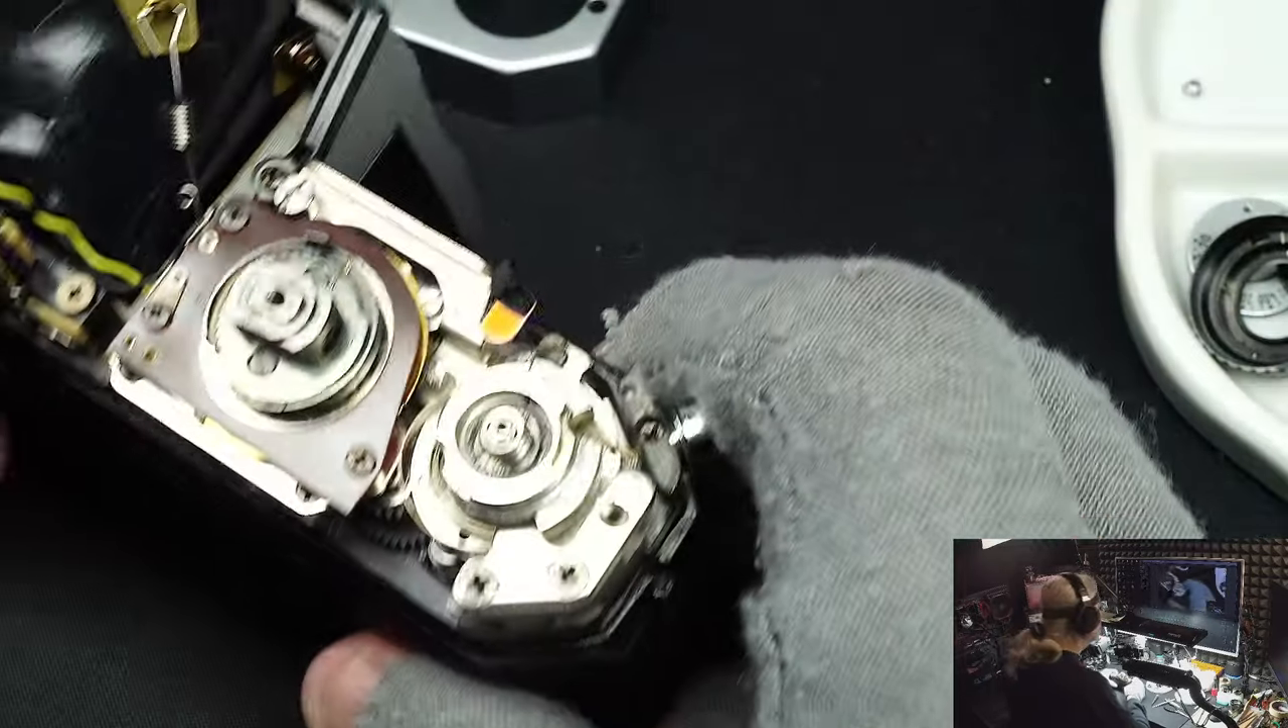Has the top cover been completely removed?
Yes.